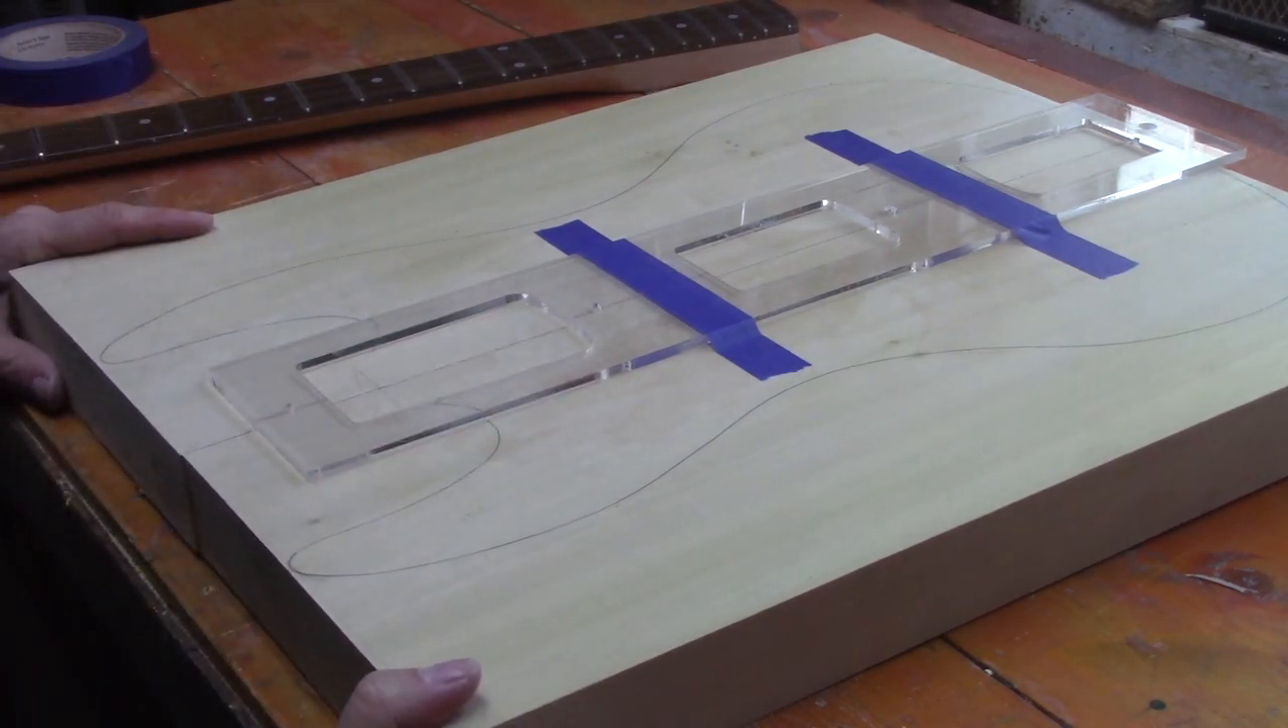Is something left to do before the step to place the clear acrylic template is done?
No.